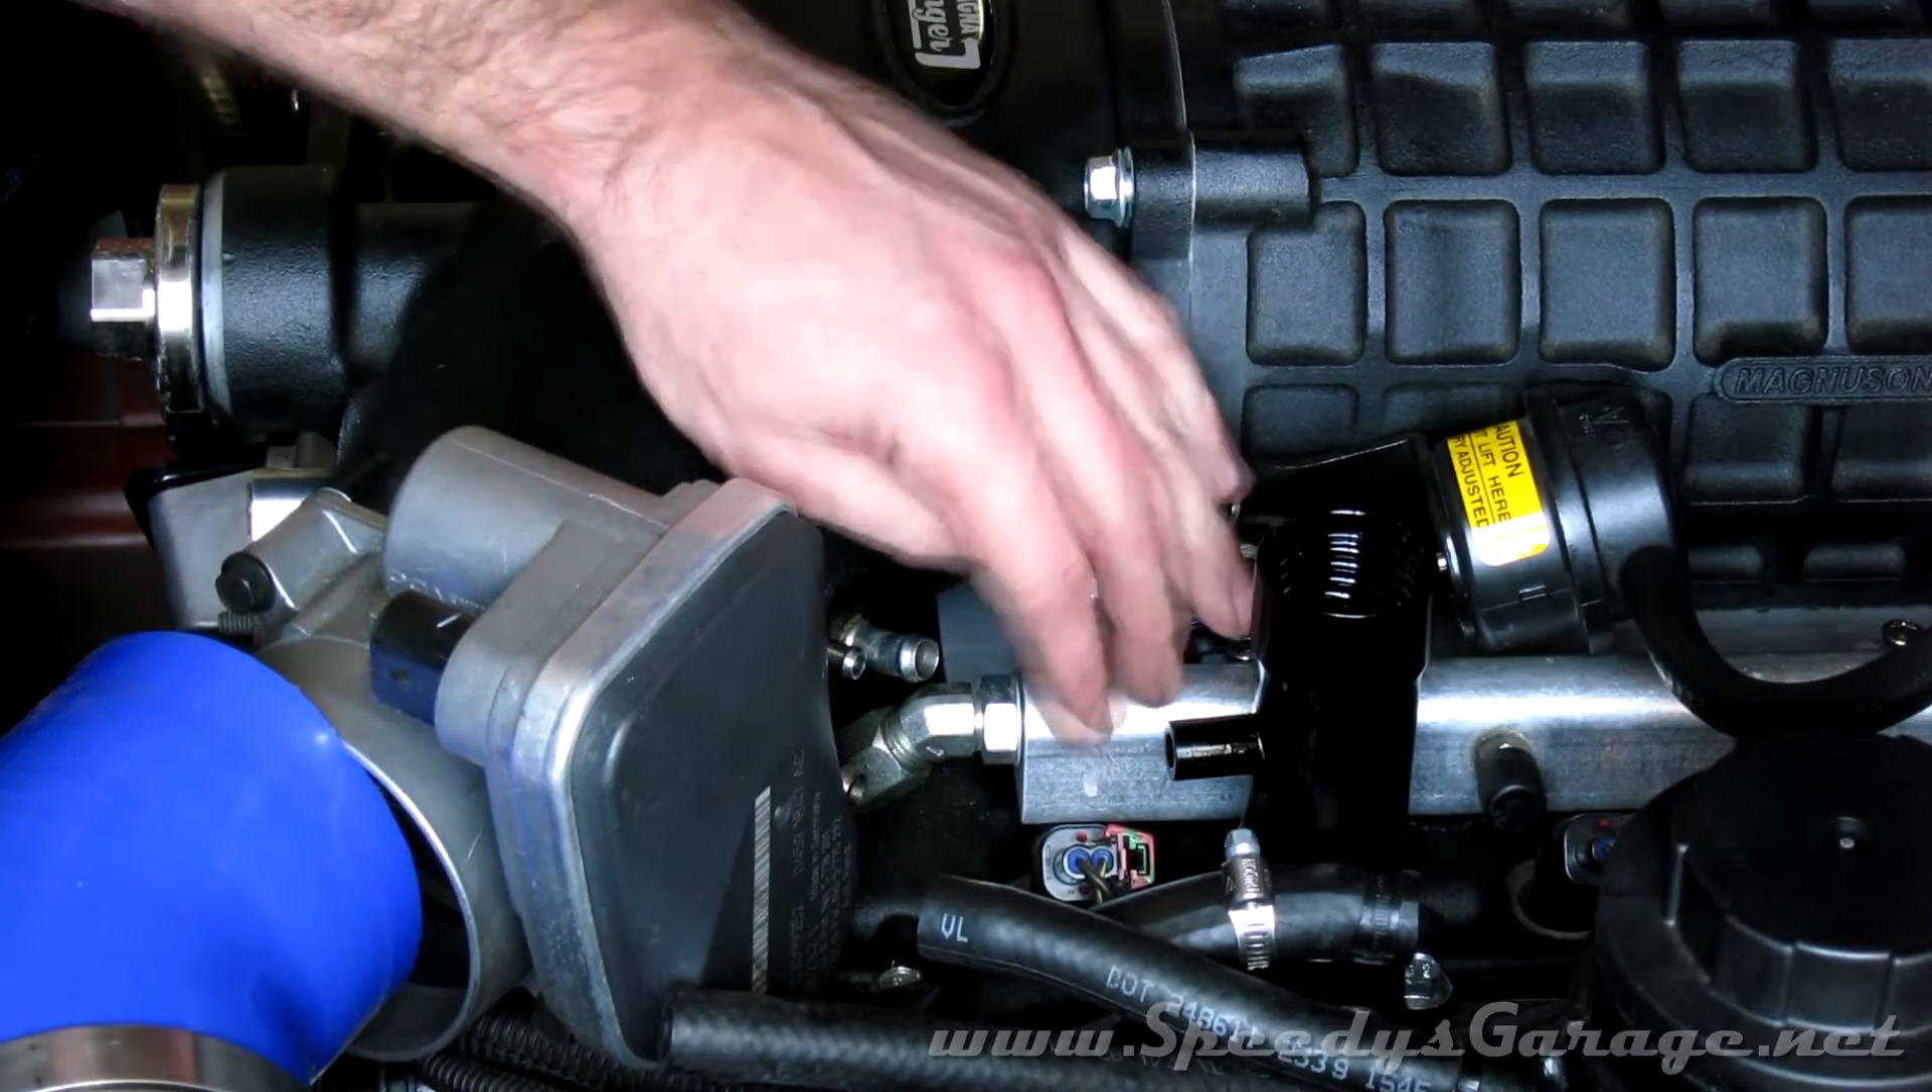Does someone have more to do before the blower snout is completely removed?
Yes.